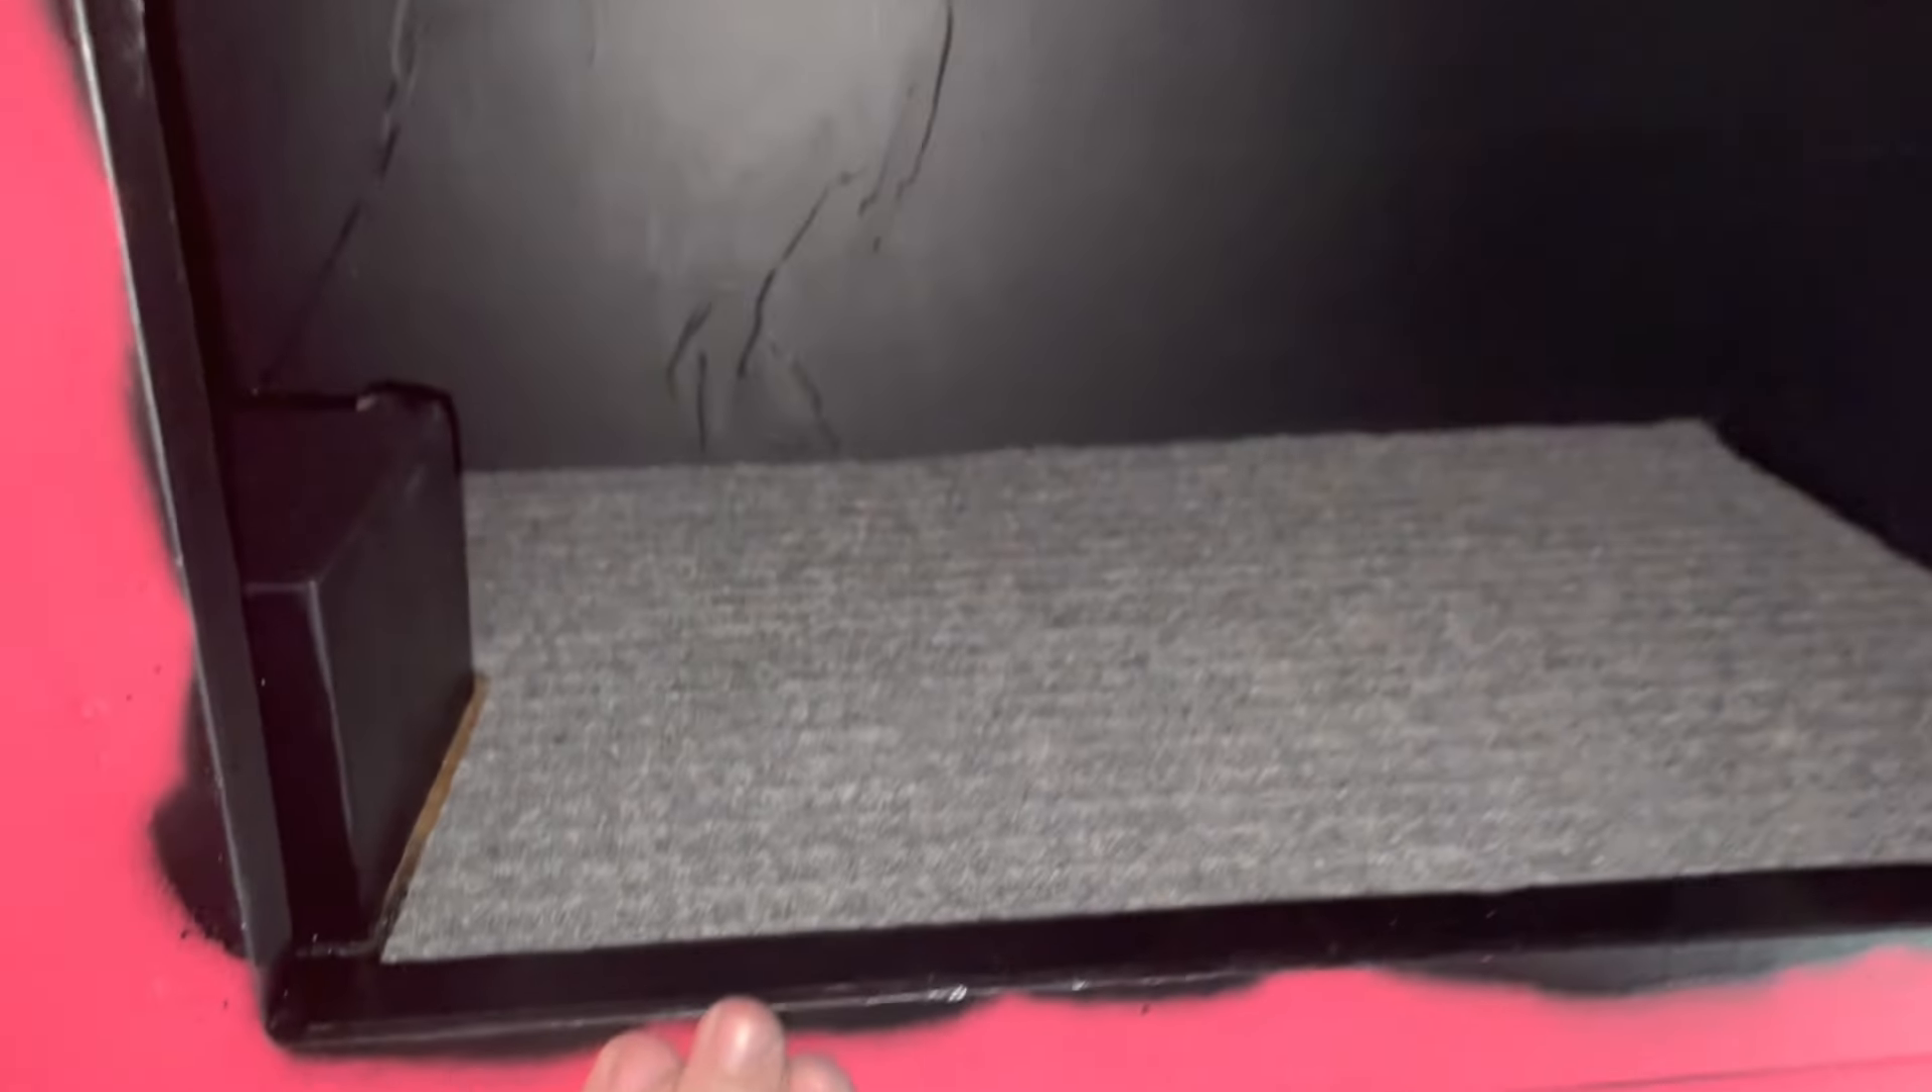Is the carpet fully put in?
Yes.